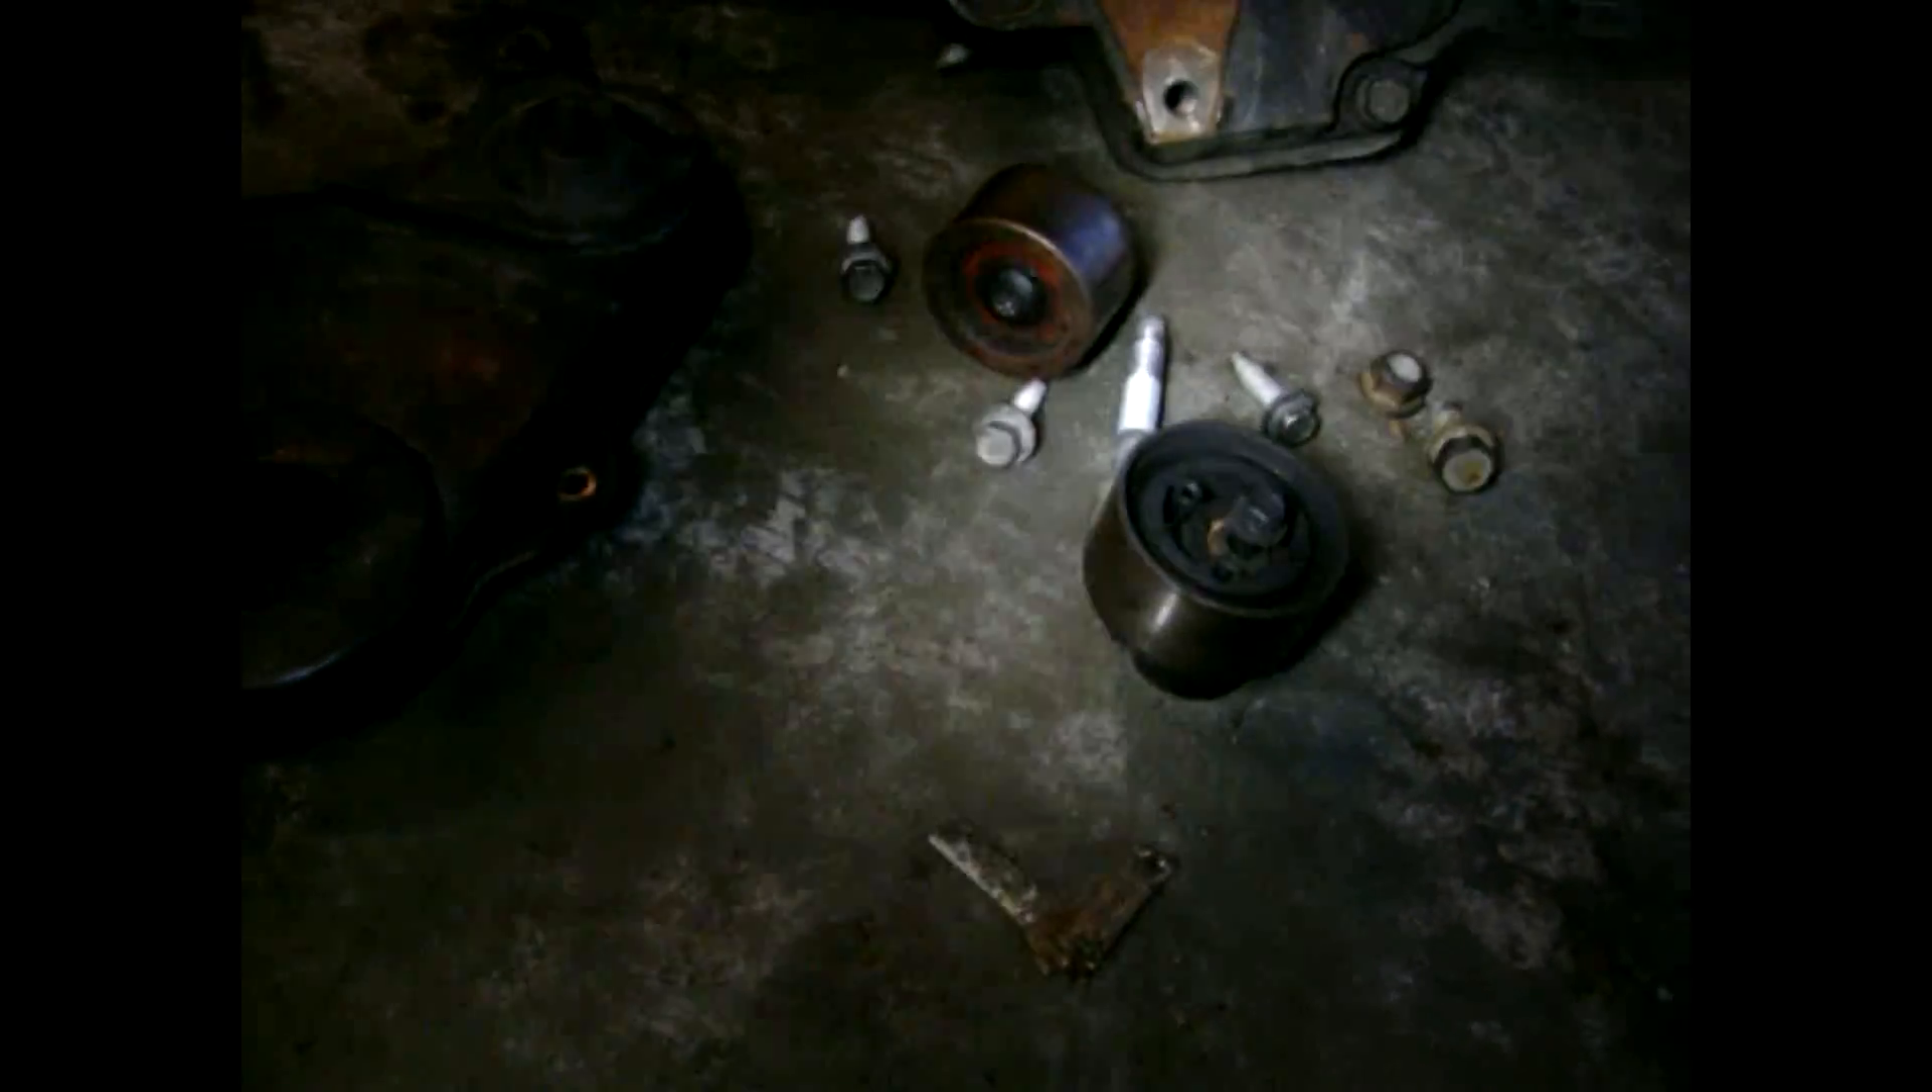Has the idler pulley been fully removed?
Yes.